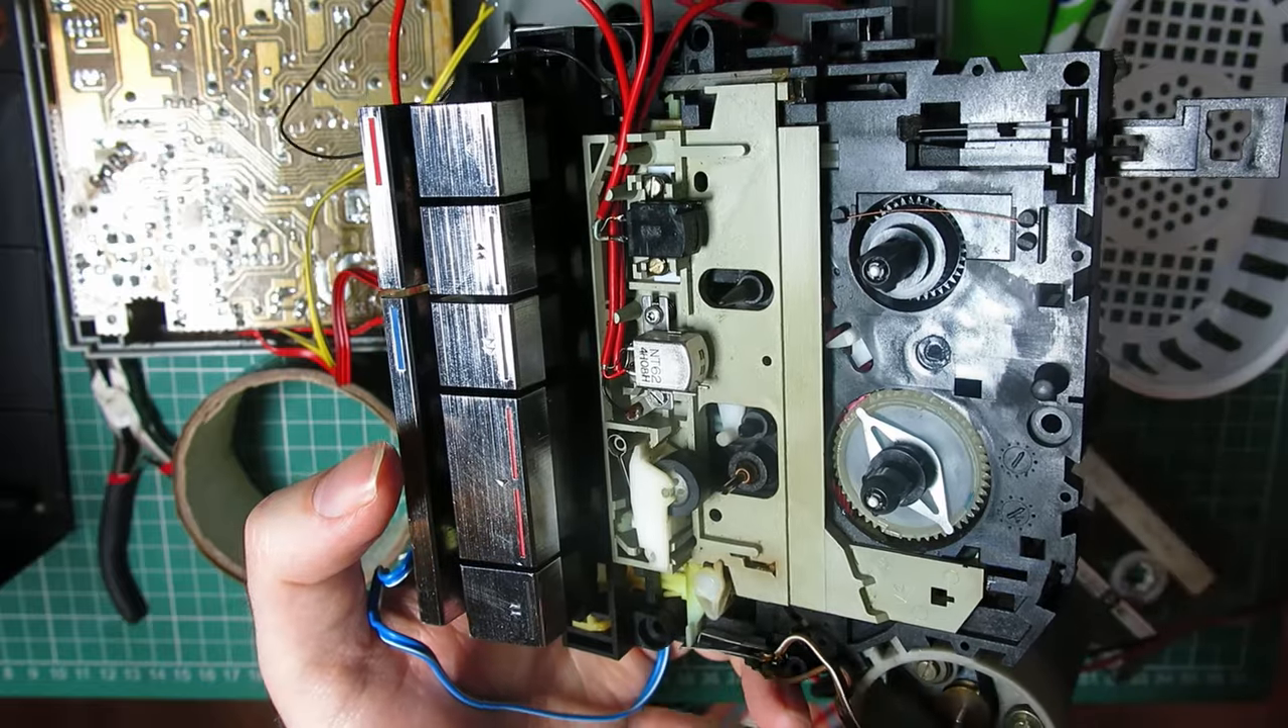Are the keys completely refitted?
Yes.